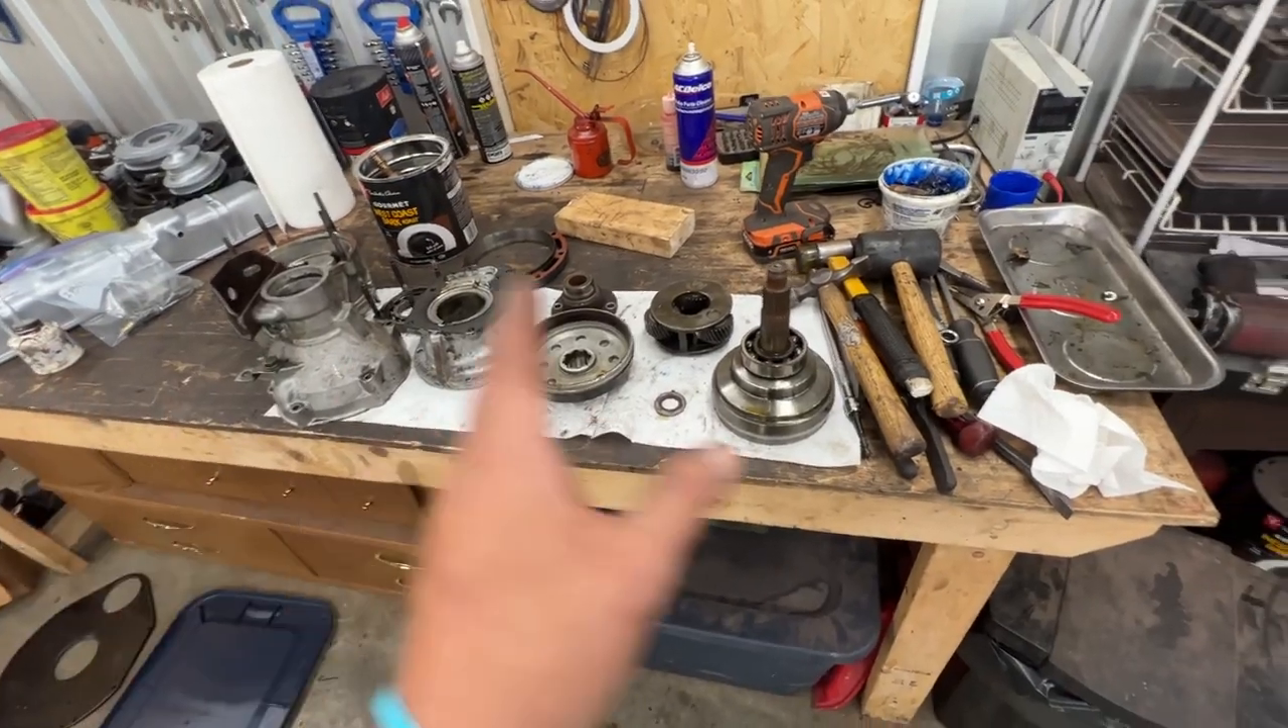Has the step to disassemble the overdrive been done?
Yes.